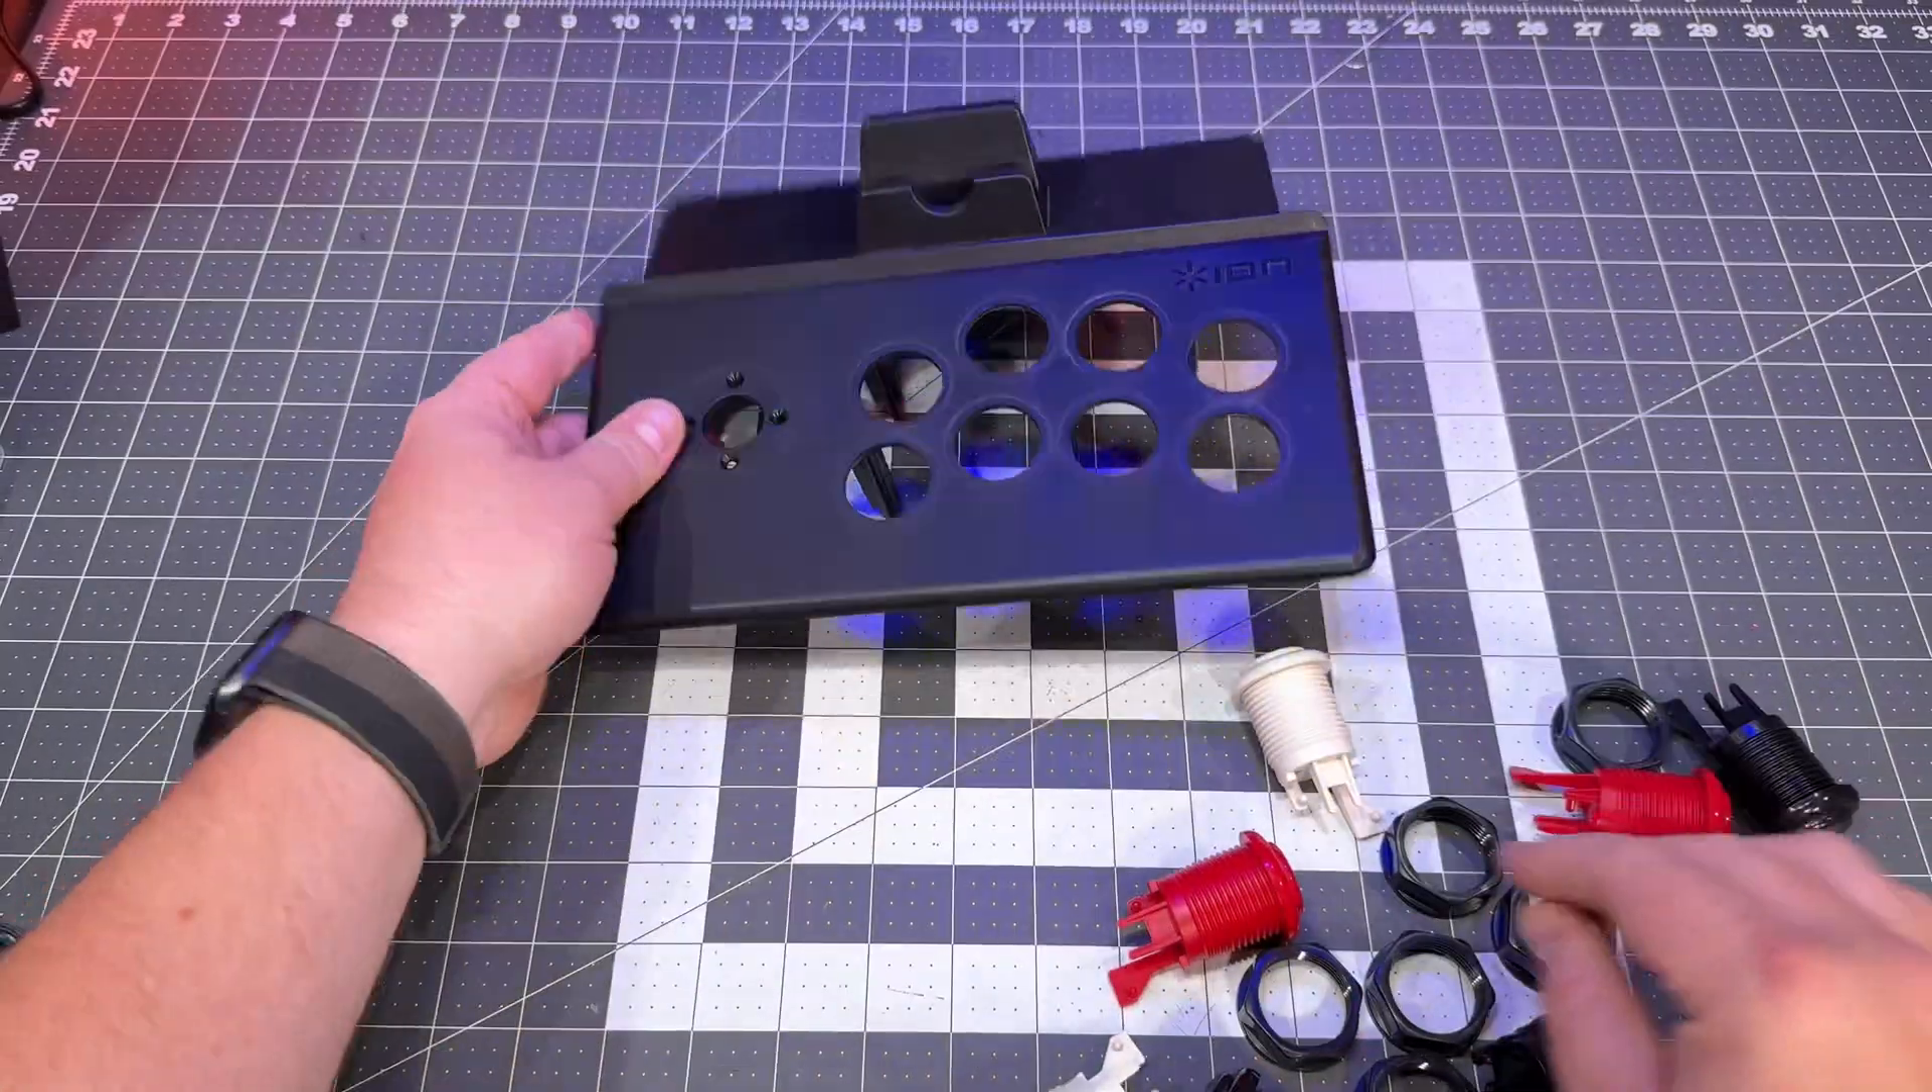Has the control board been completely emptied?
Yes.